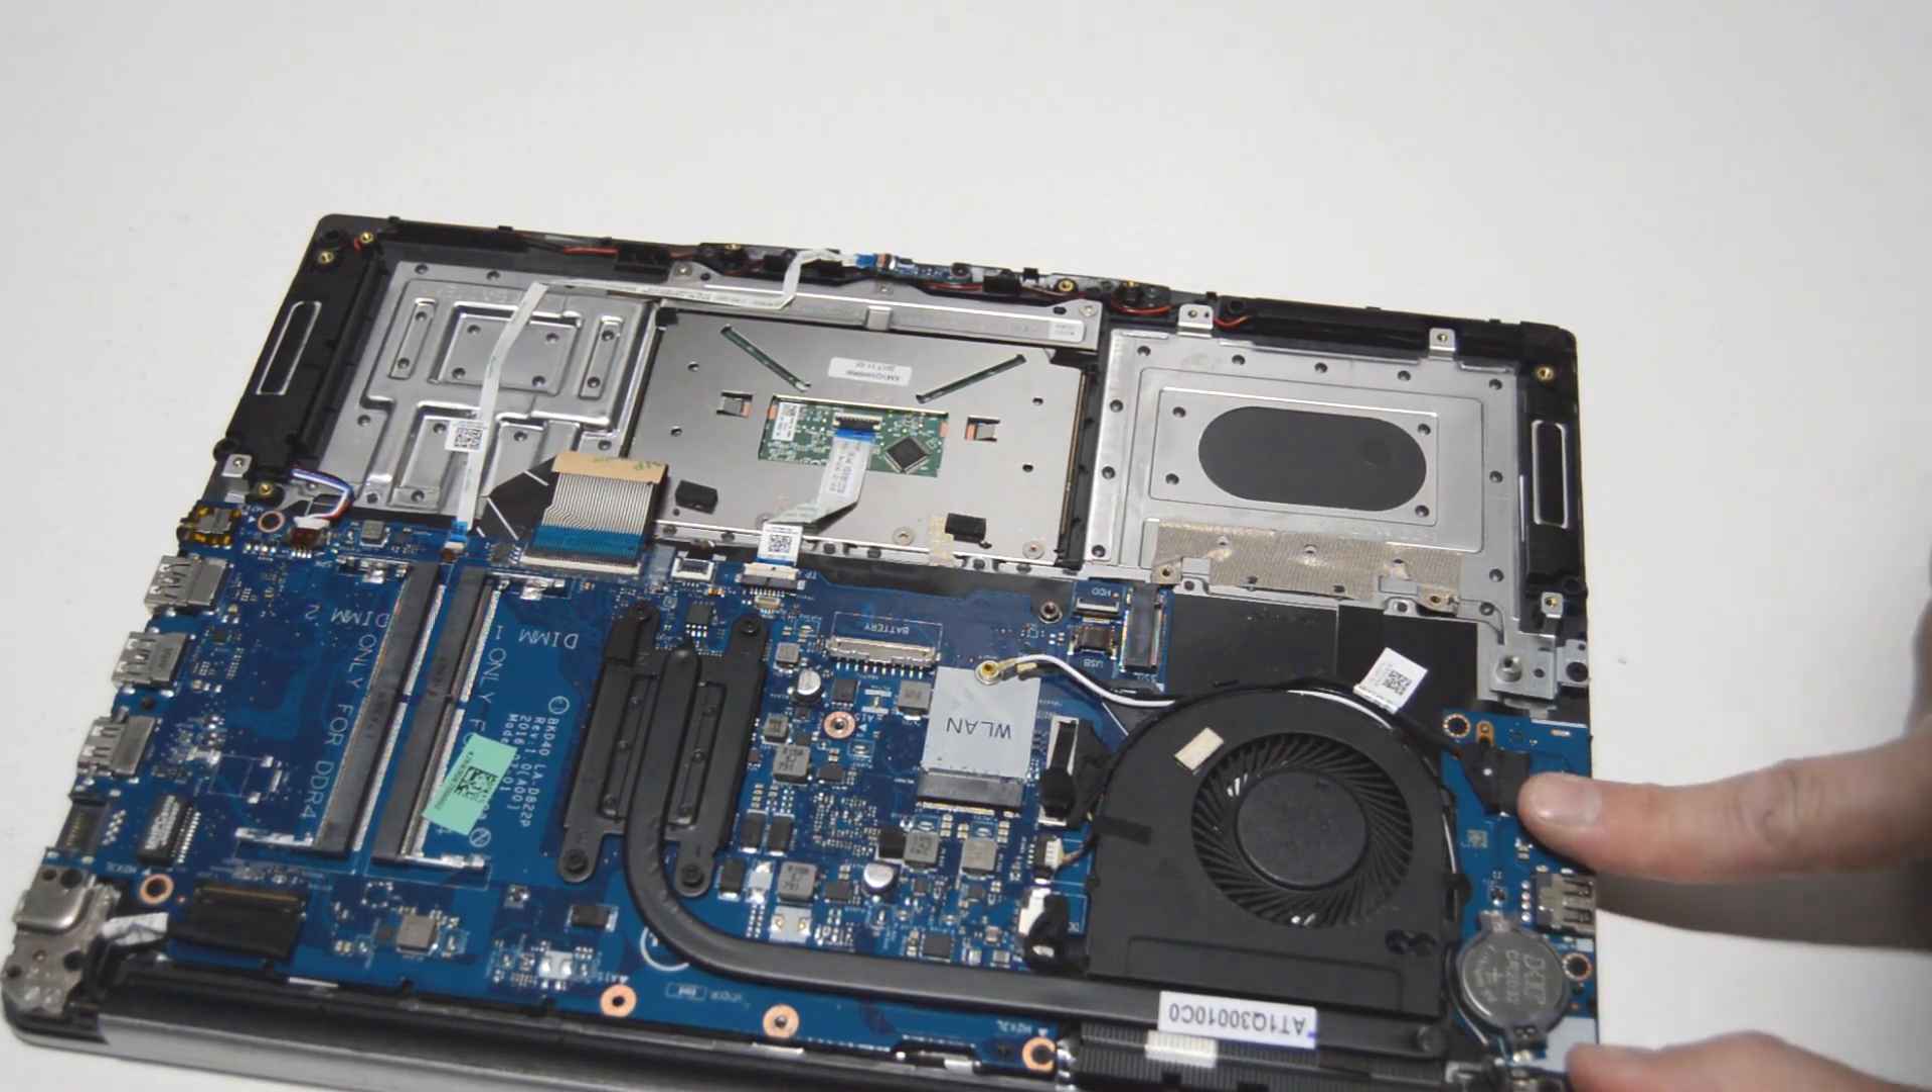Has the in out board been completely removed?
No.